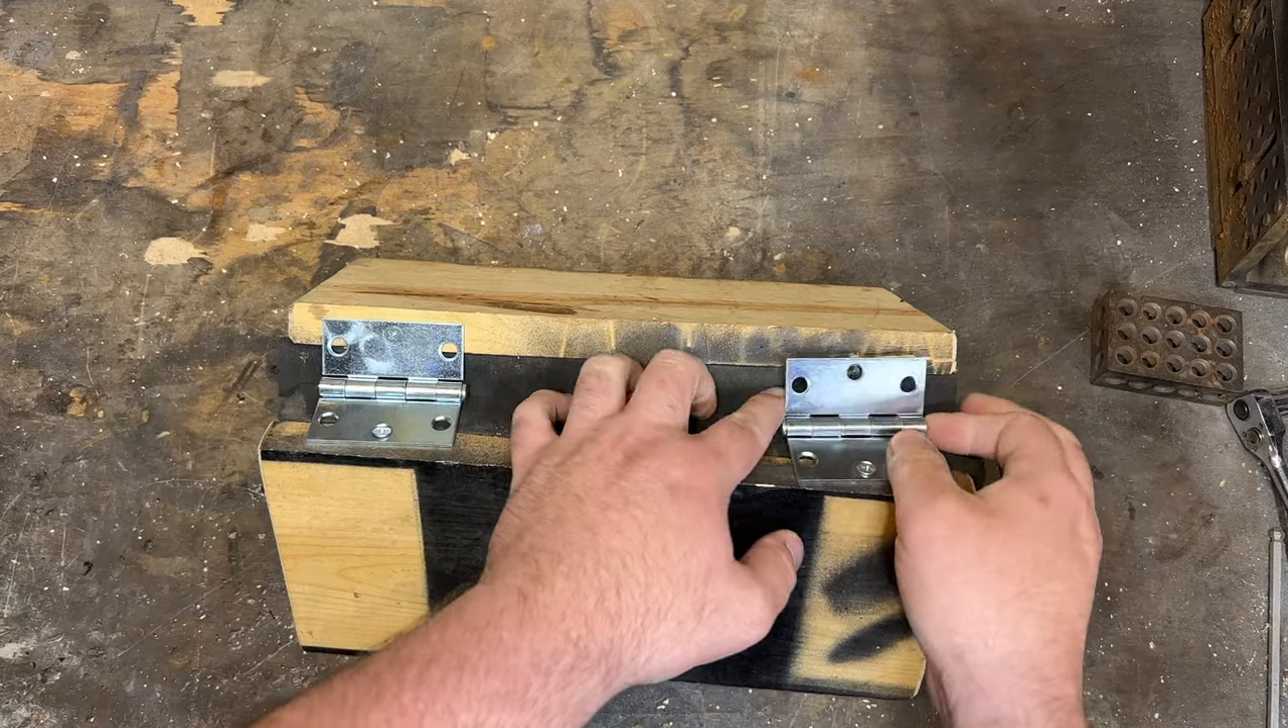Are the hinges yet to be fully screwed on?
Yes.